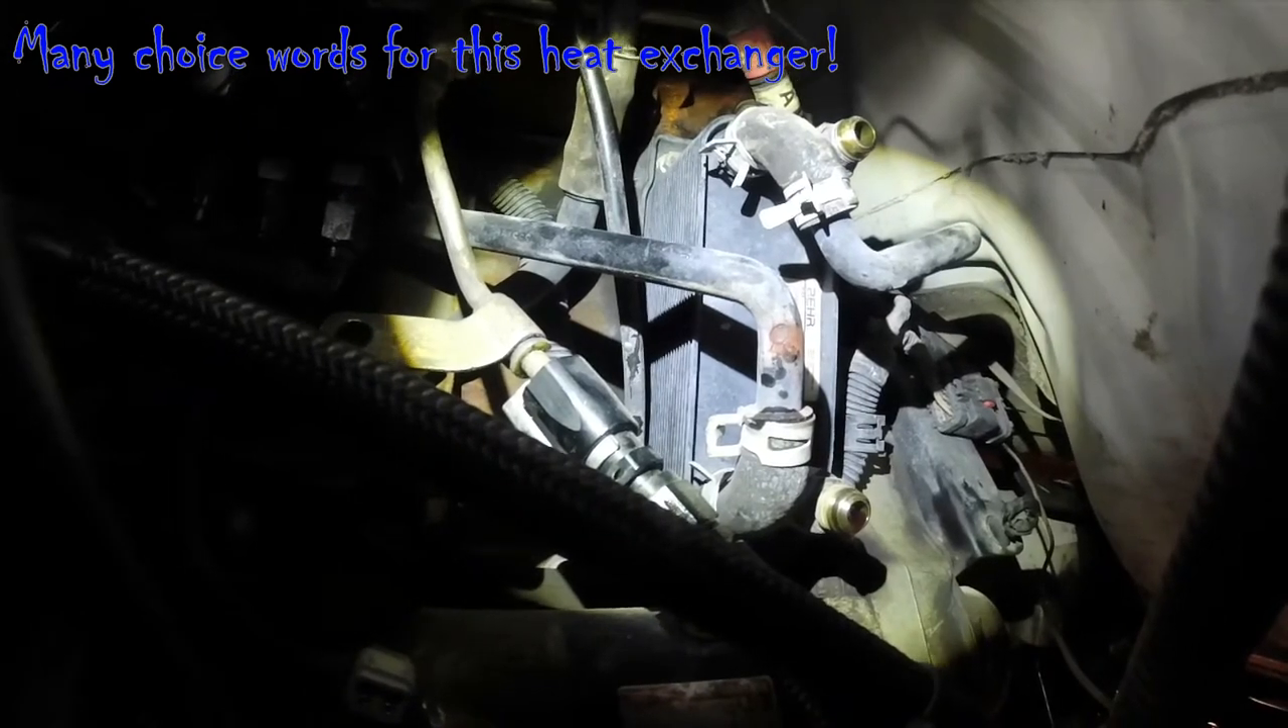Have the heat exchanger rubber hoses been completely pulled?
No.